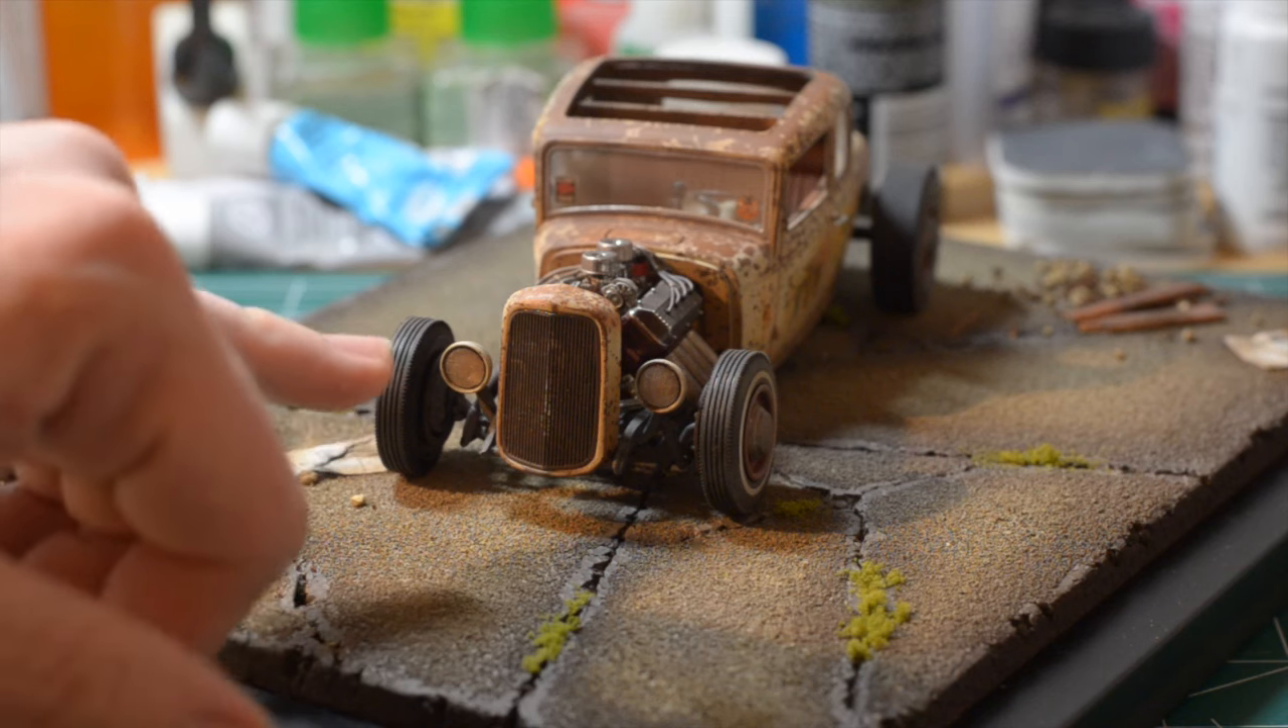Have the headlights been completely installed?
Yes.